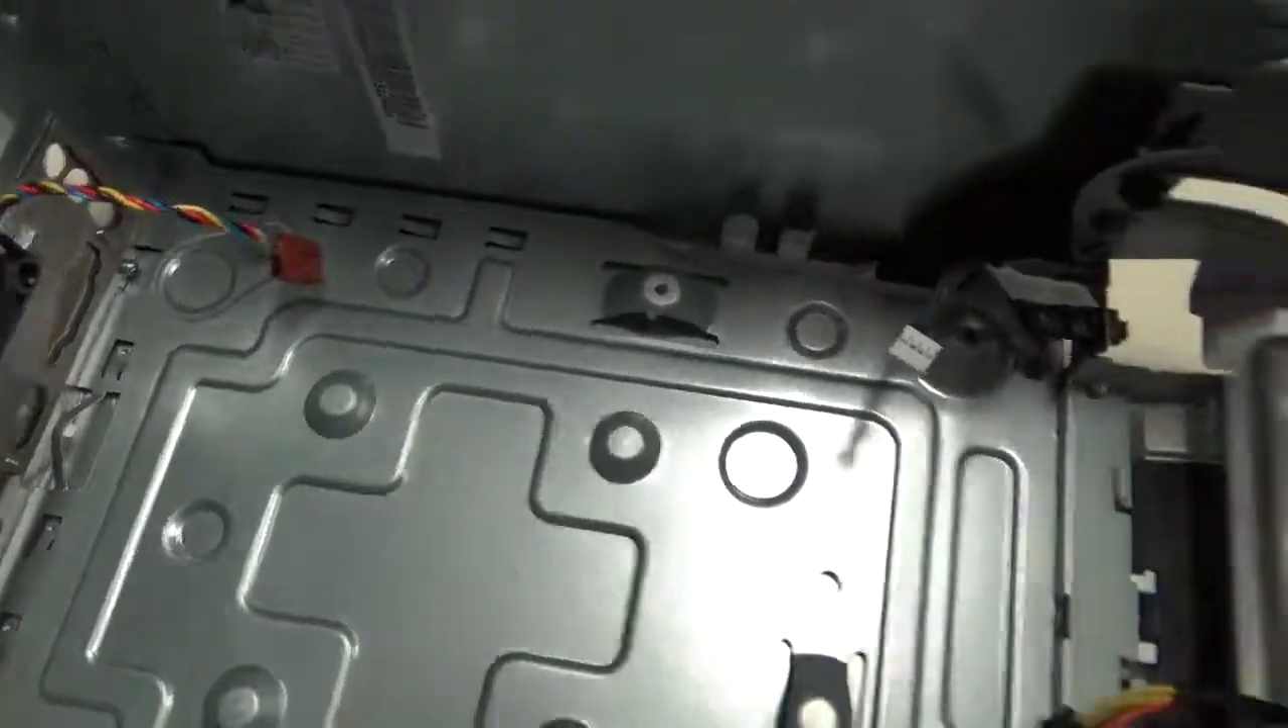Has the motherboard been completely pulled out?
Yes.